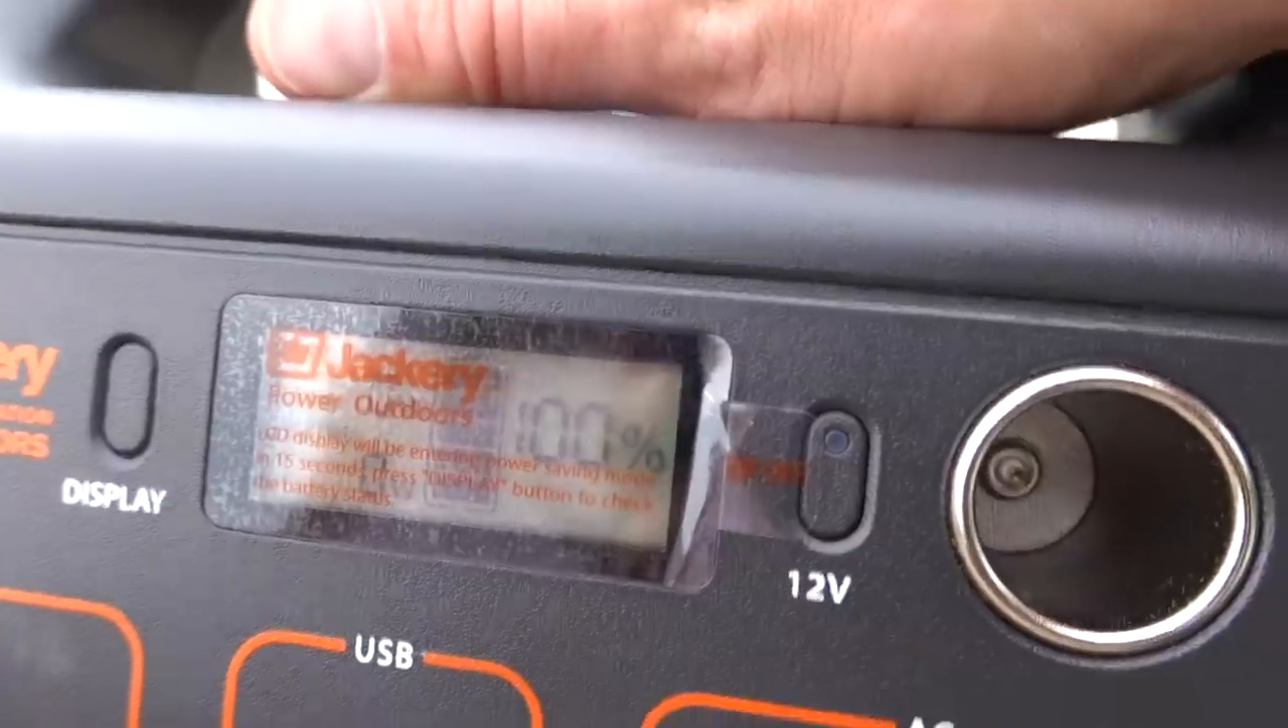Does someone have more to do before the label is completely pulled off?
Yes.